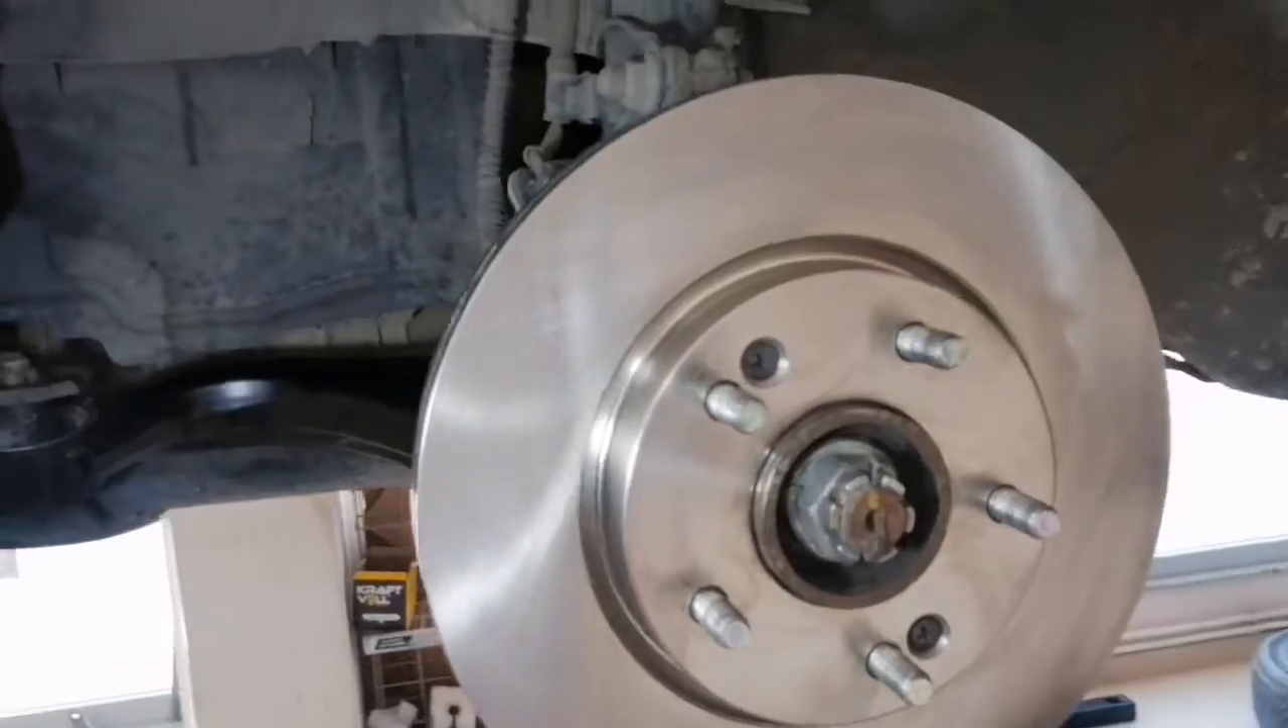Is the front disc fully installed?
Yes.